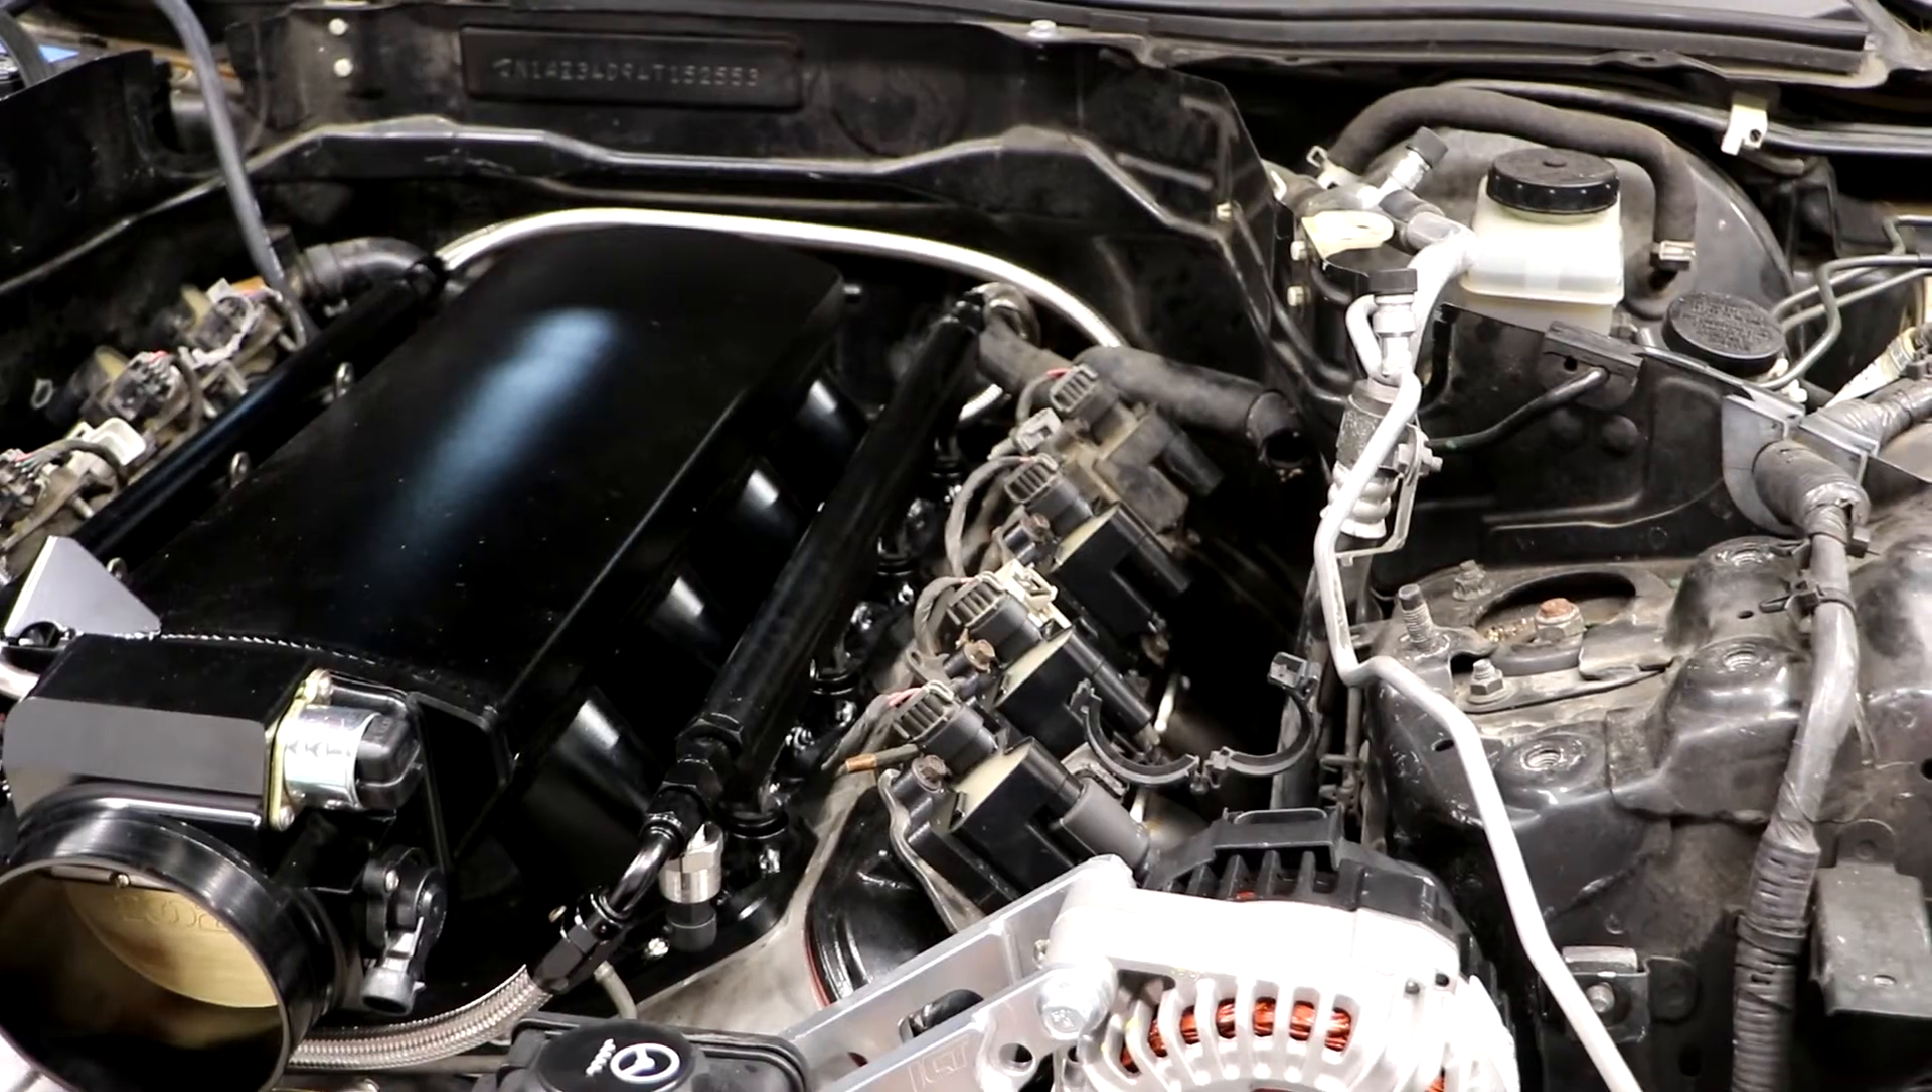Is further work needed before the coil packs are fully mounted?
No.